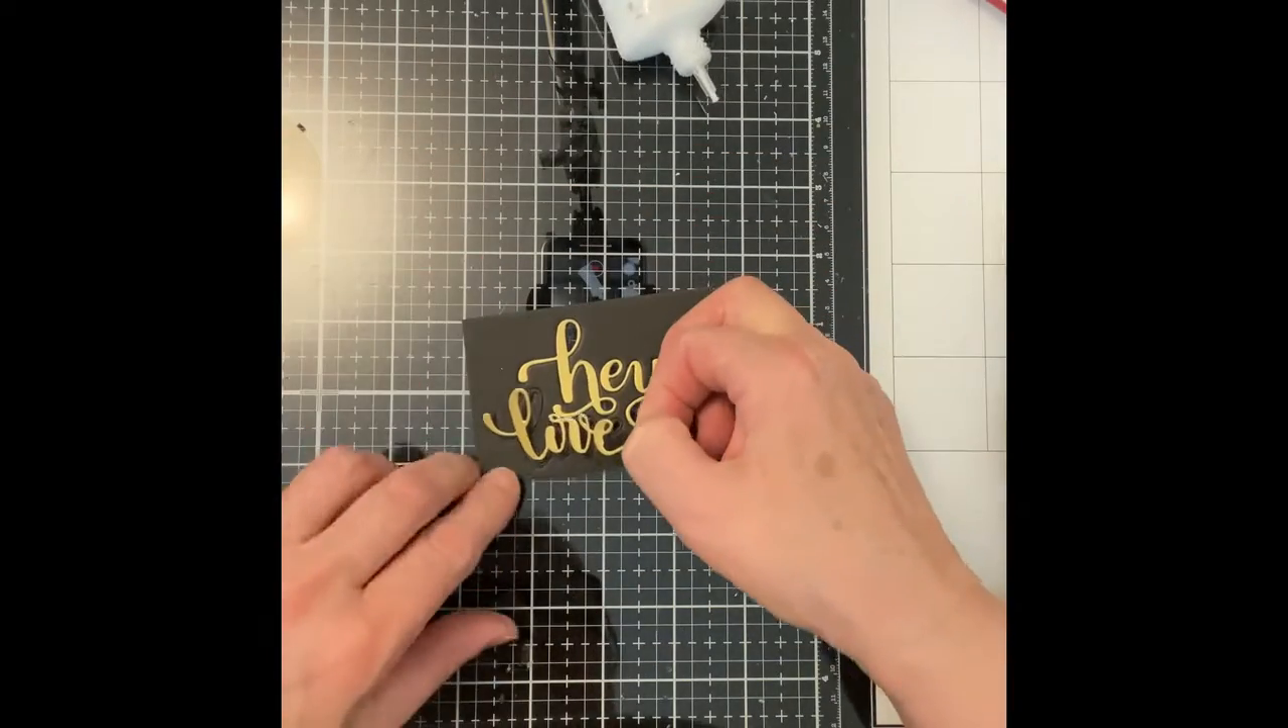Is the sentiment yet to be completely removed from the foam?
Yes.